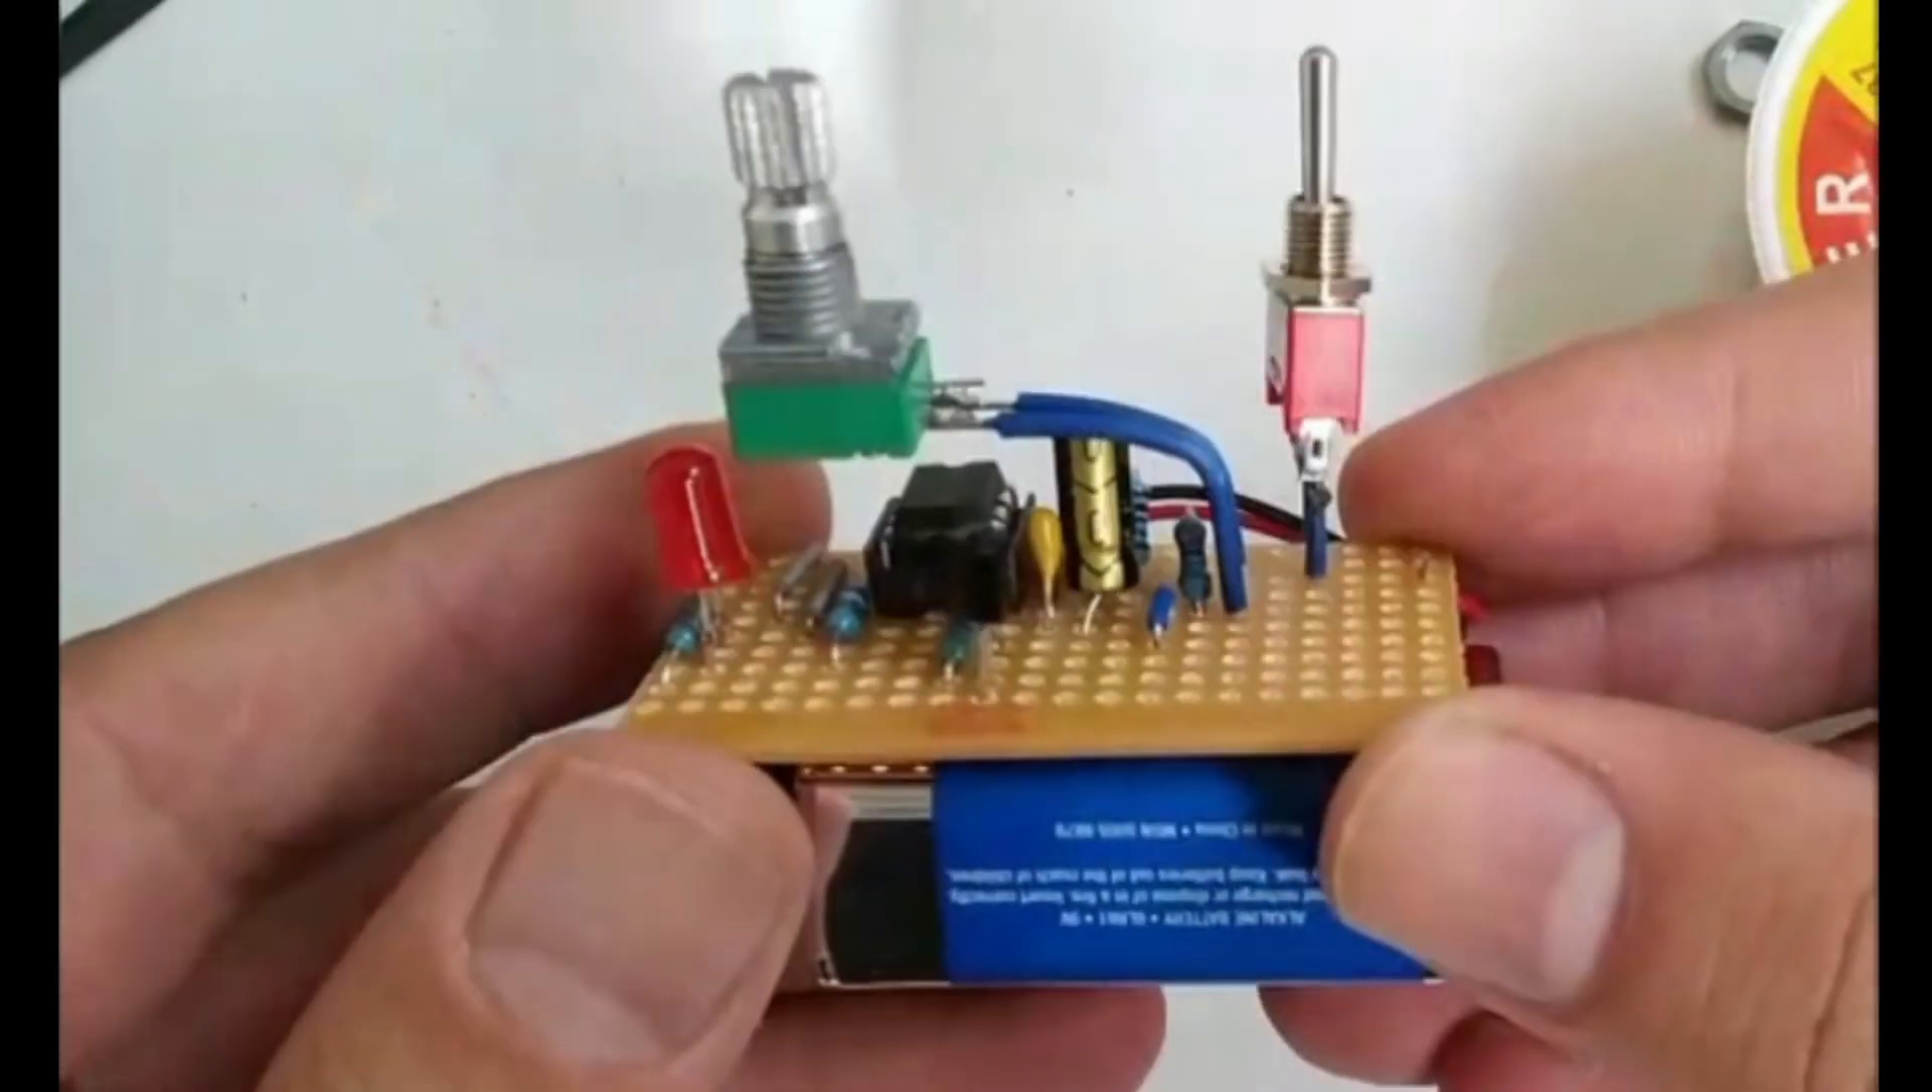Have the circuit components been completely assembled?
Yes.